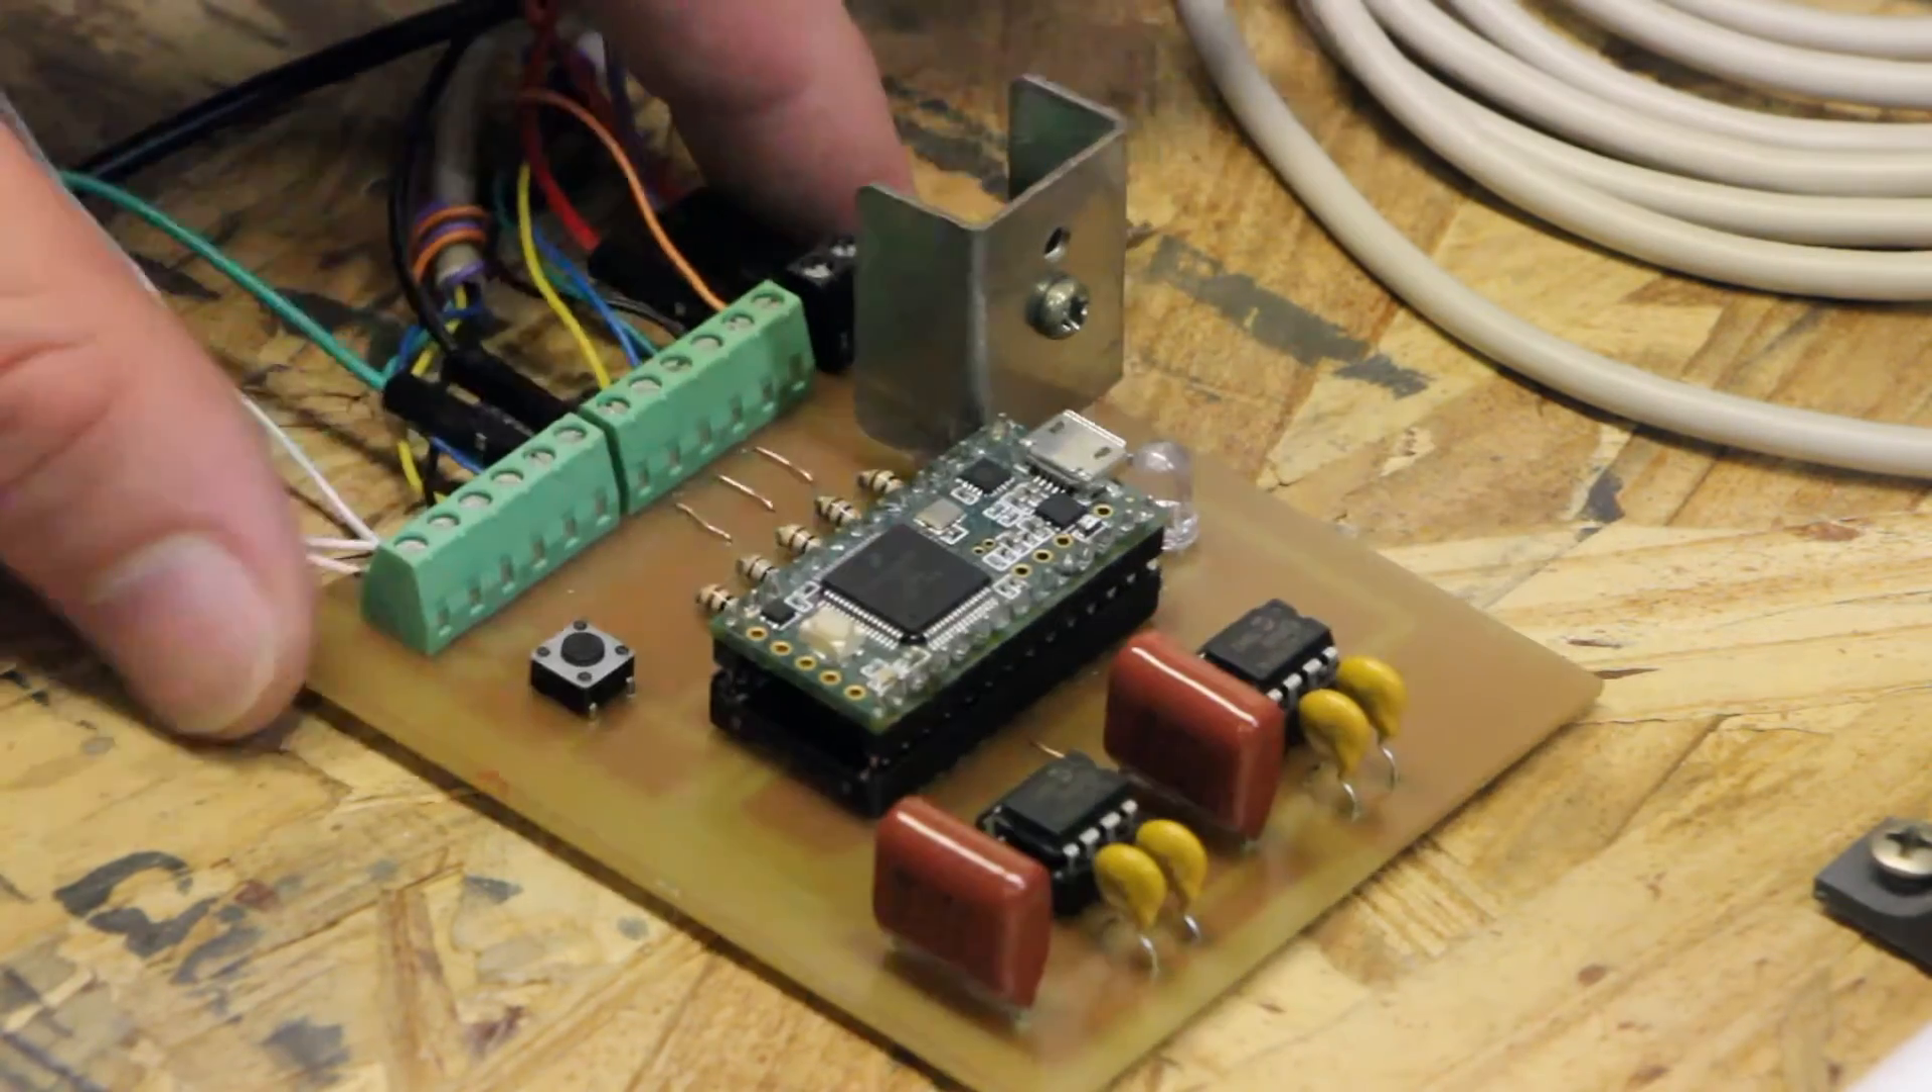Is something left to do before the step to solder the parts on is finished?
No.